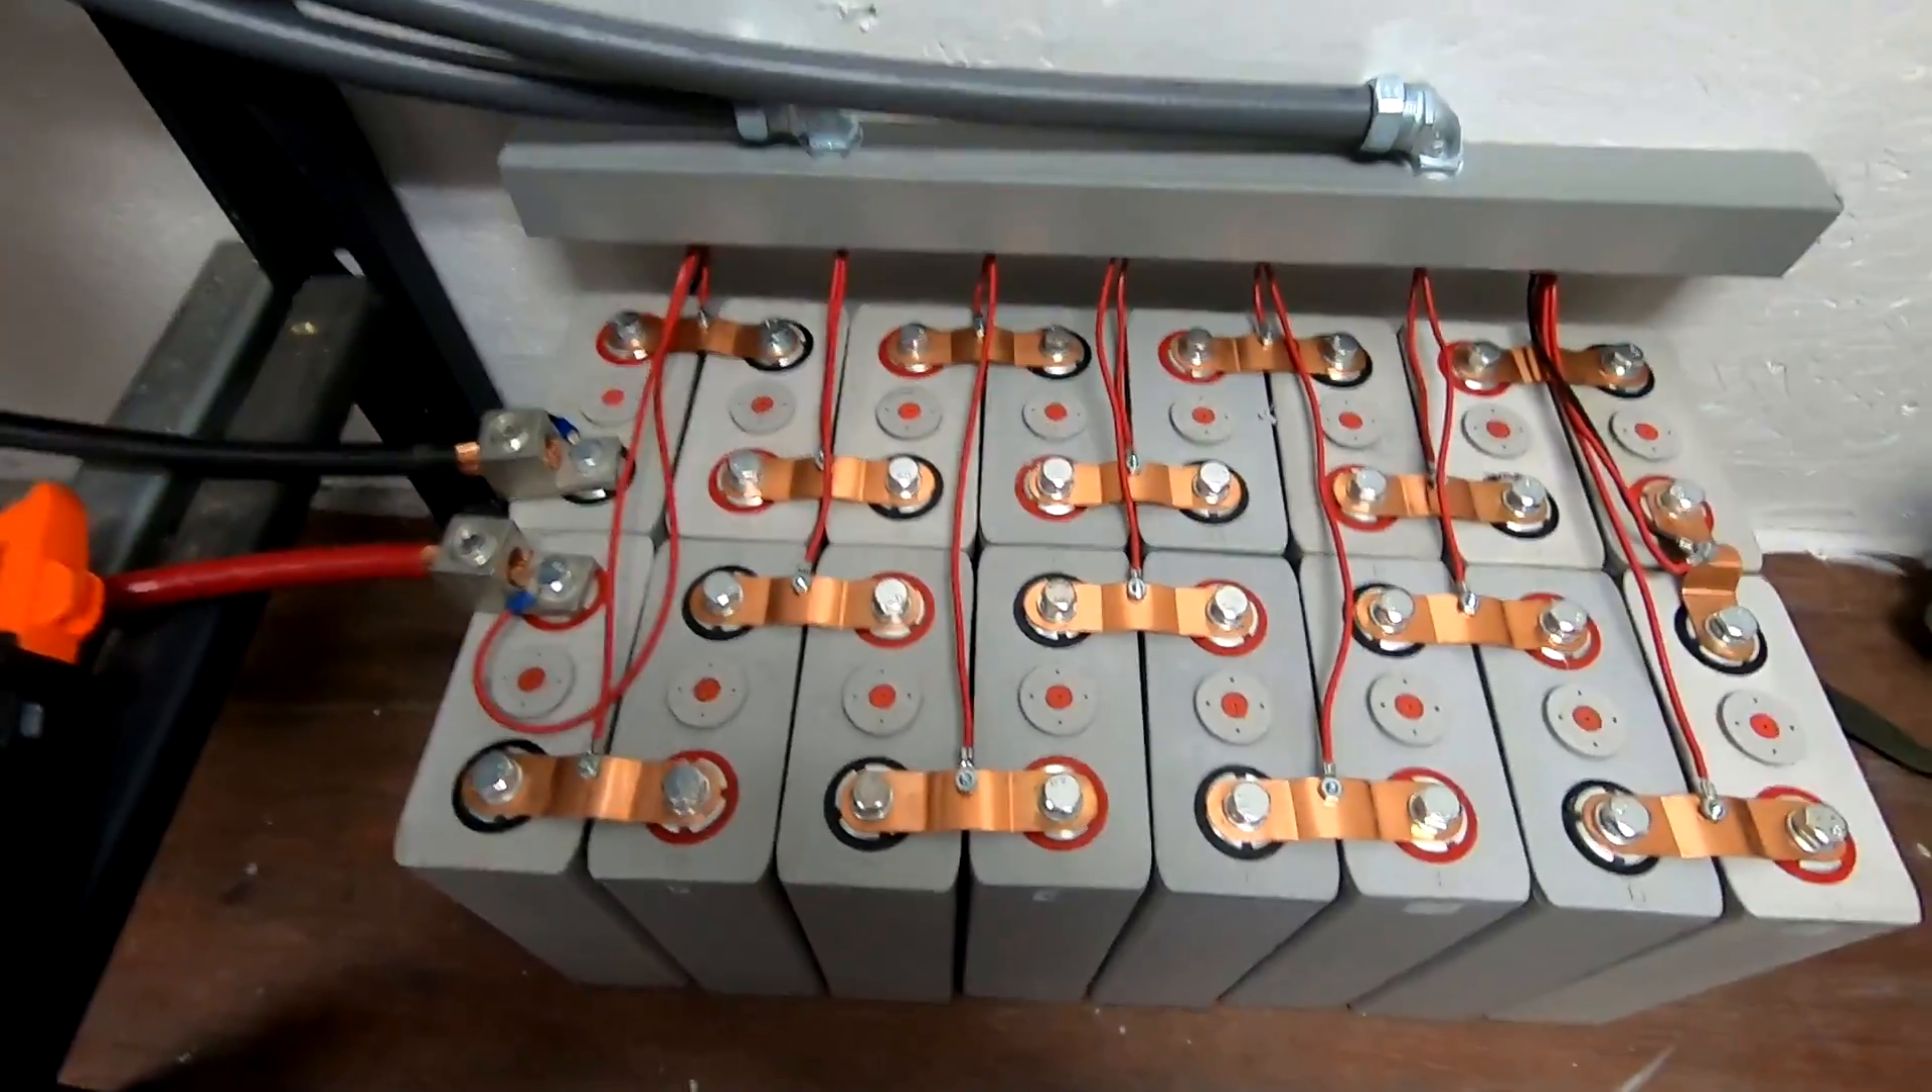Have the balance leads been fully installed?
Yes.